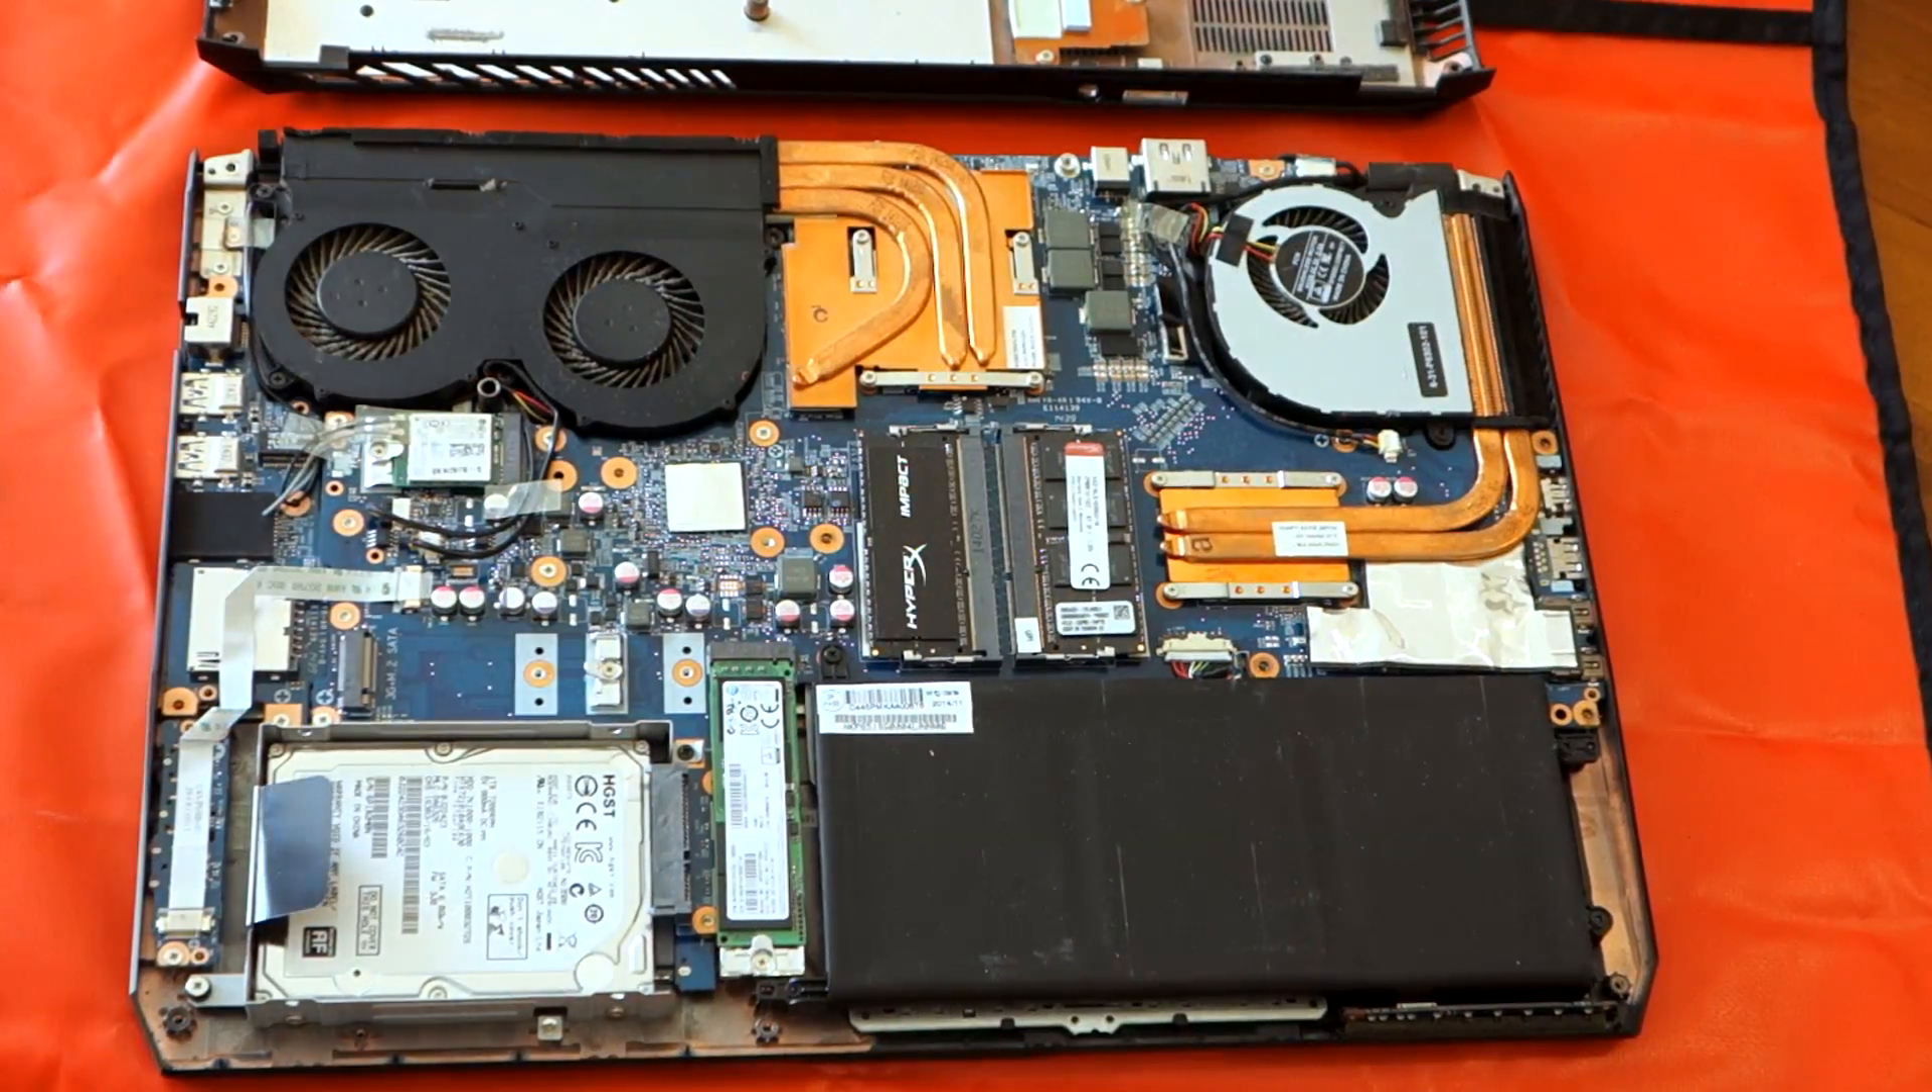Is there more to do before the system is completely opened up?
No.